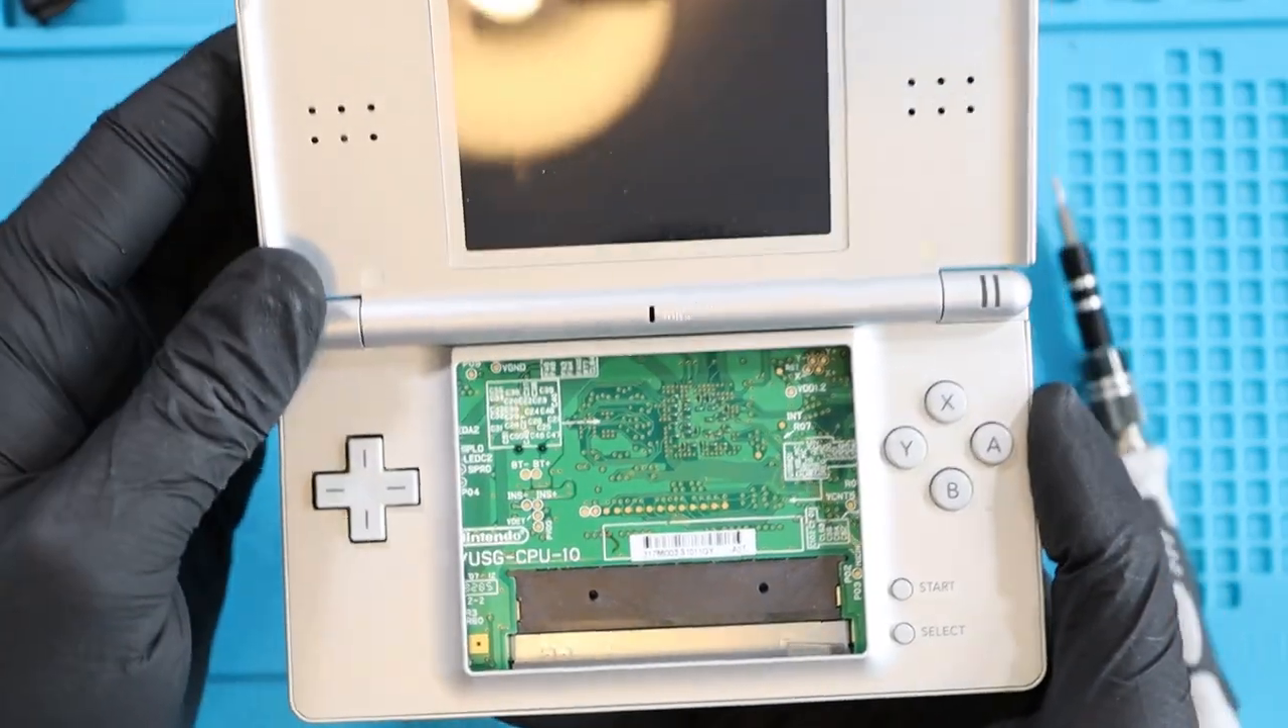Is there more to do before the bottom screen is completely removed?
No.